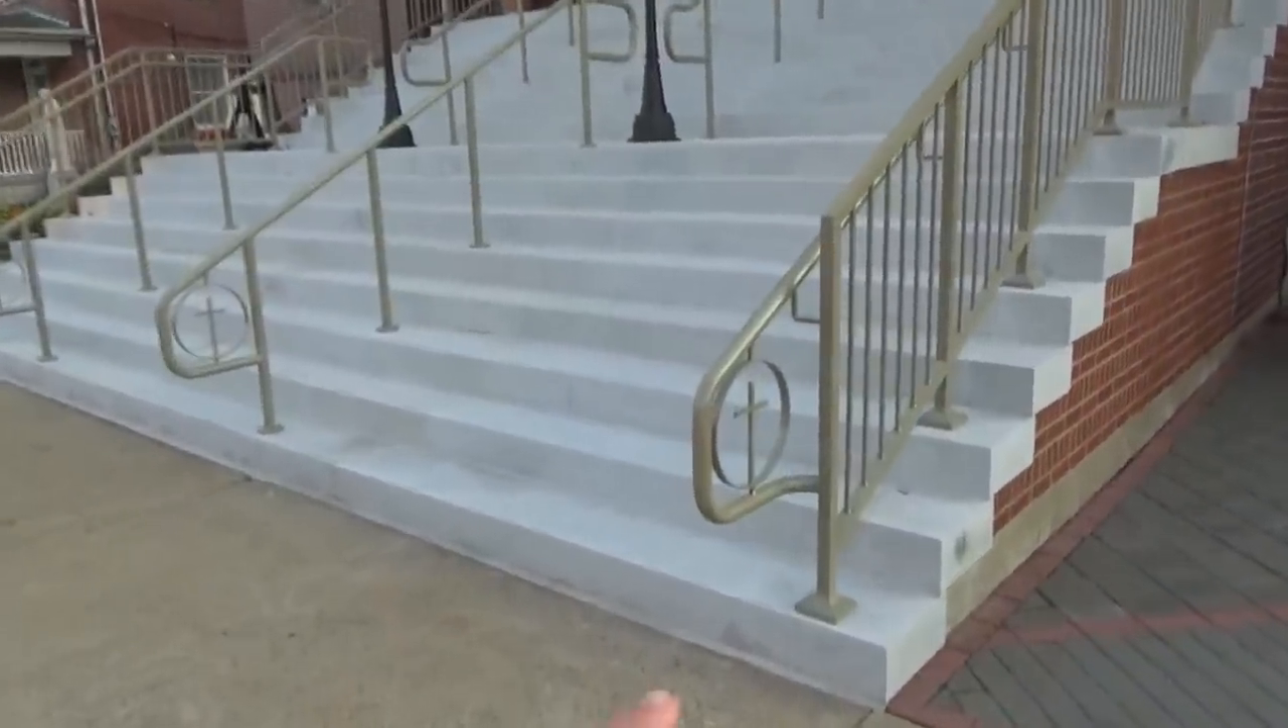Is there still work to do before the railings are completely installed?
No.